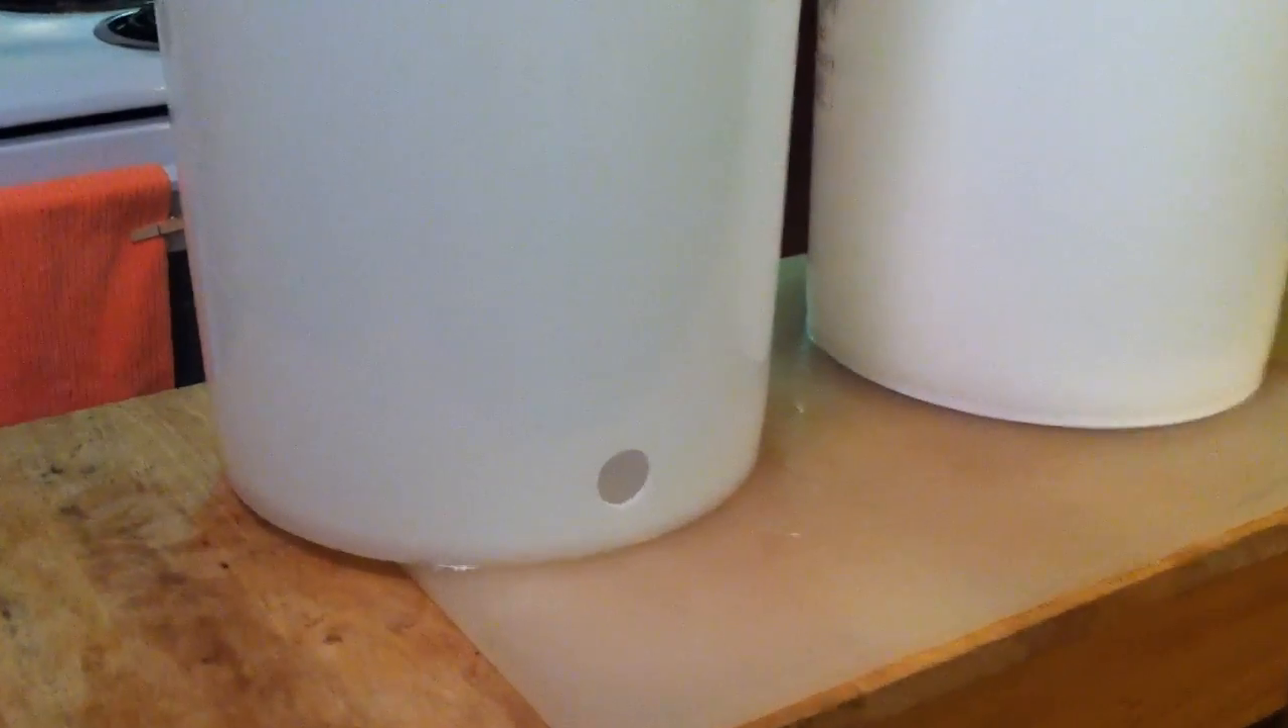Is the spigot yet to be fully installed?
Yes.